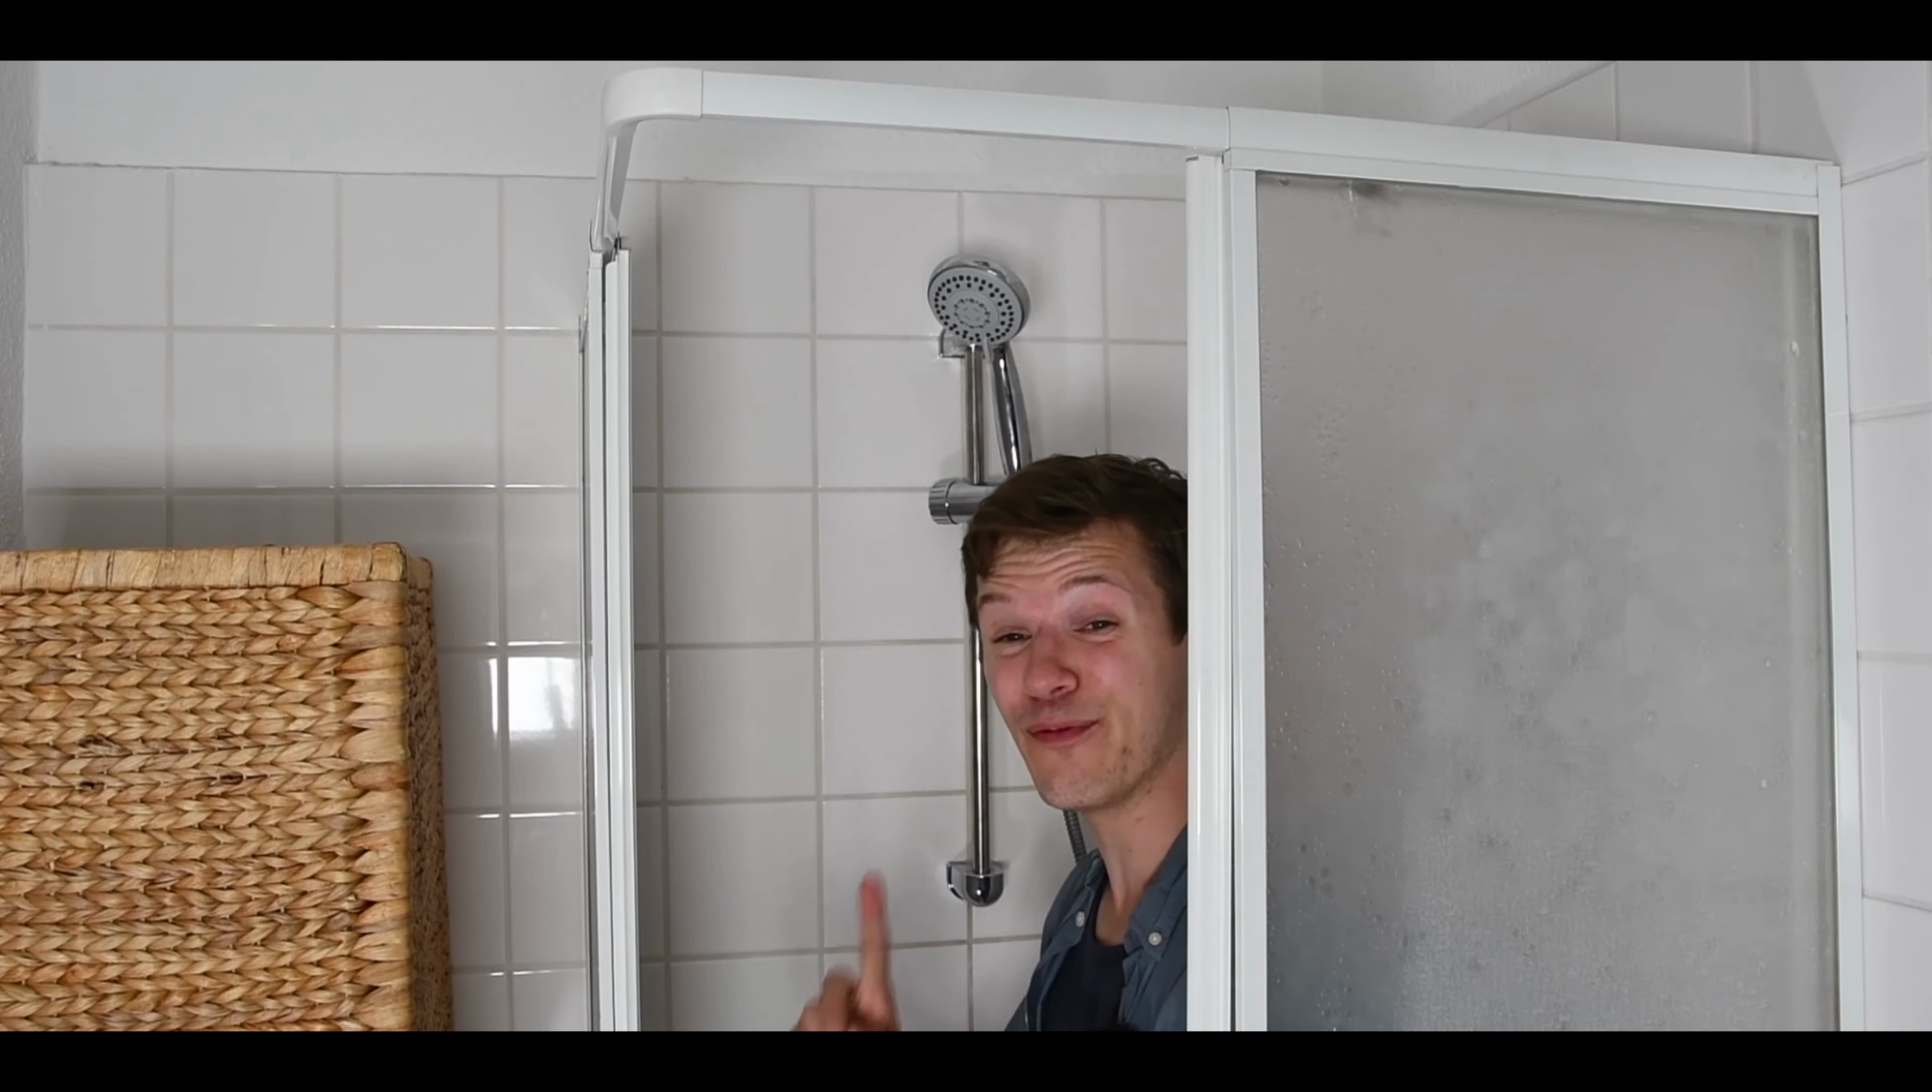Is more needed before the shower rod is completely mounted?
No.